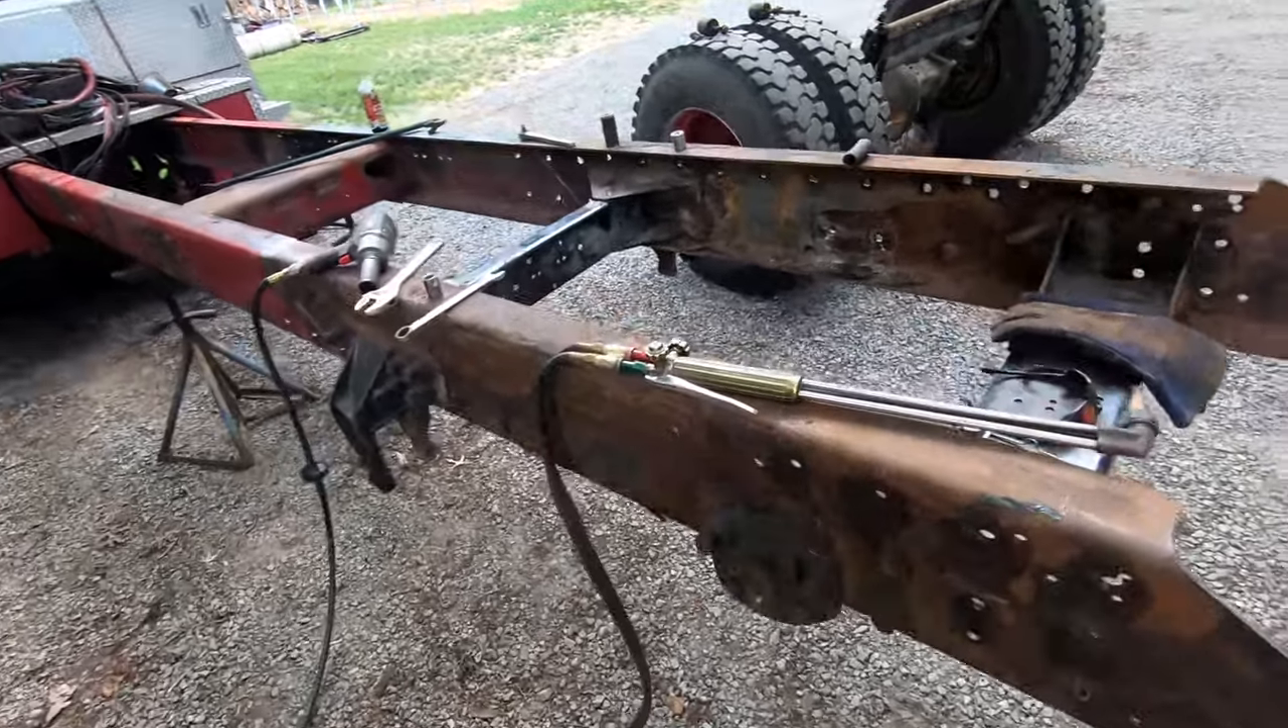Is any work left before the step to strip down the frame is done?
Yes.